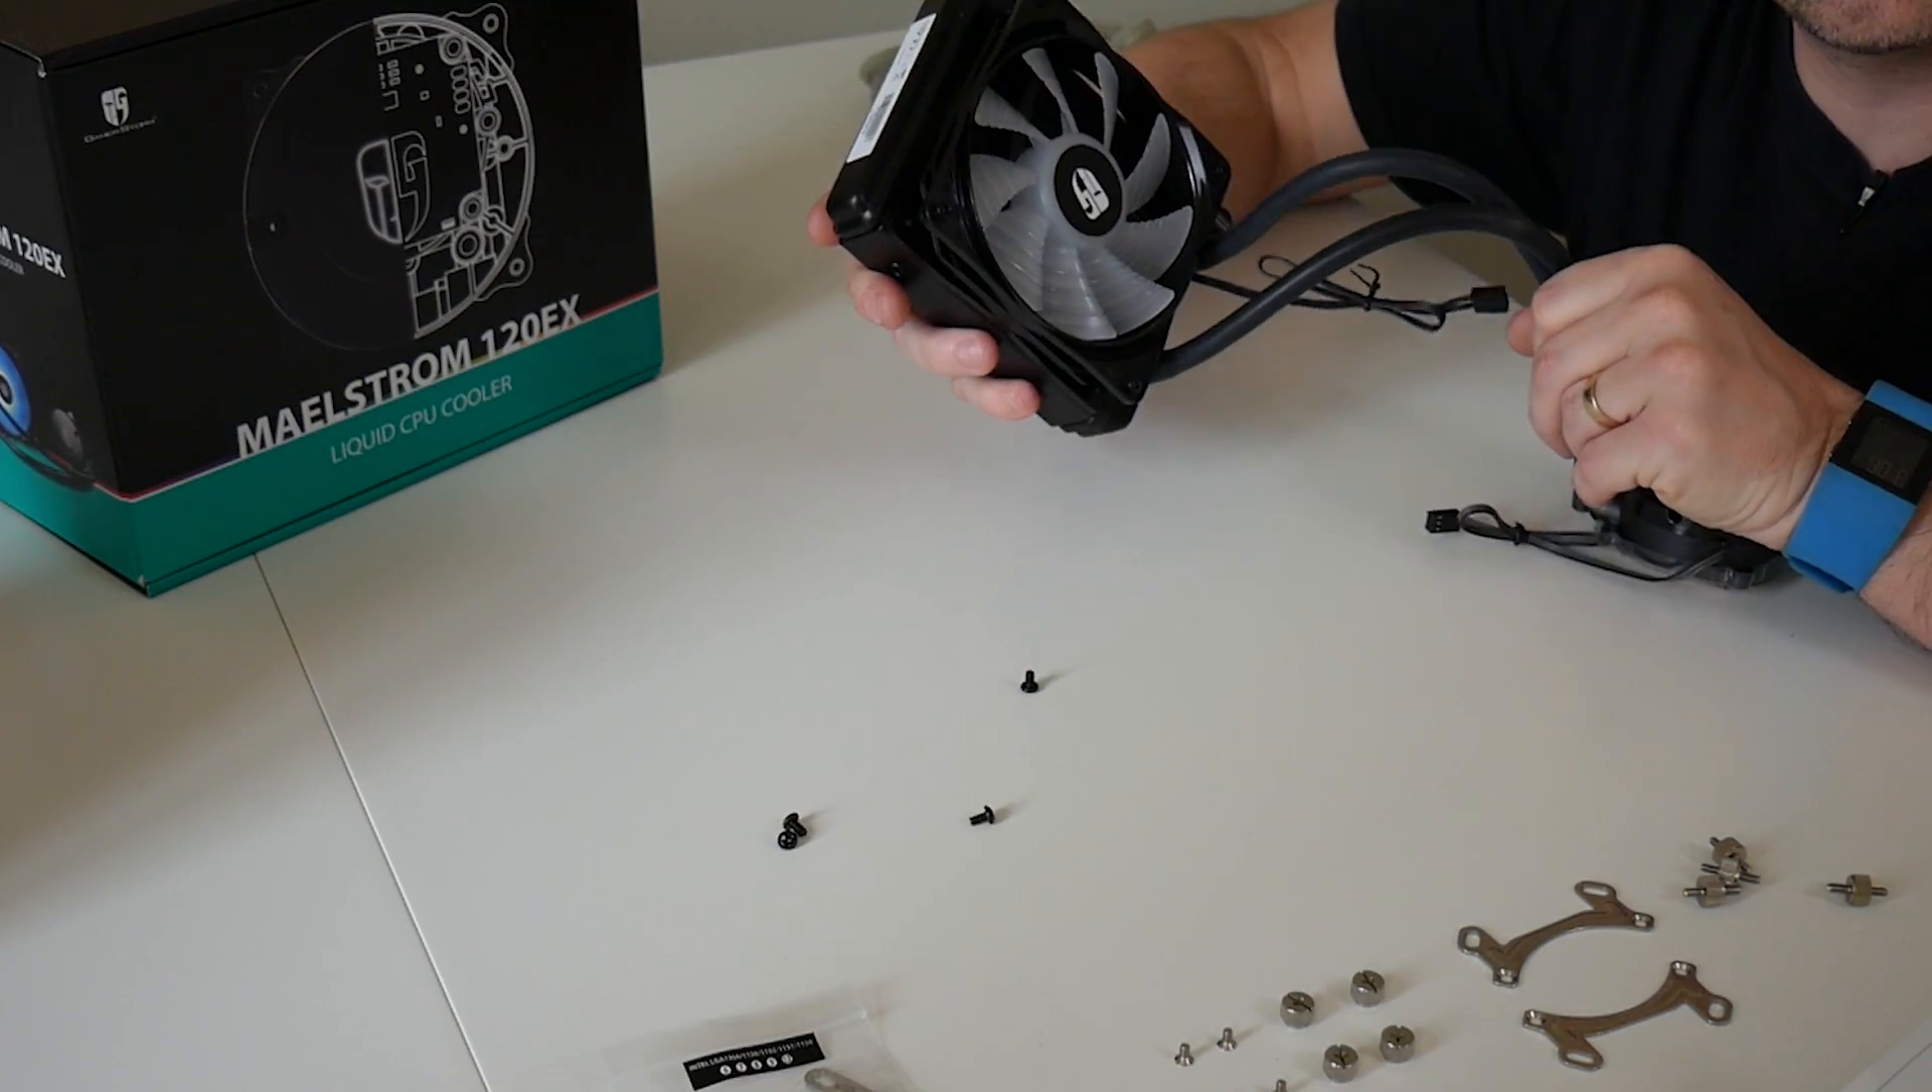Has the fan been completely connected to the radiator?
Yes.